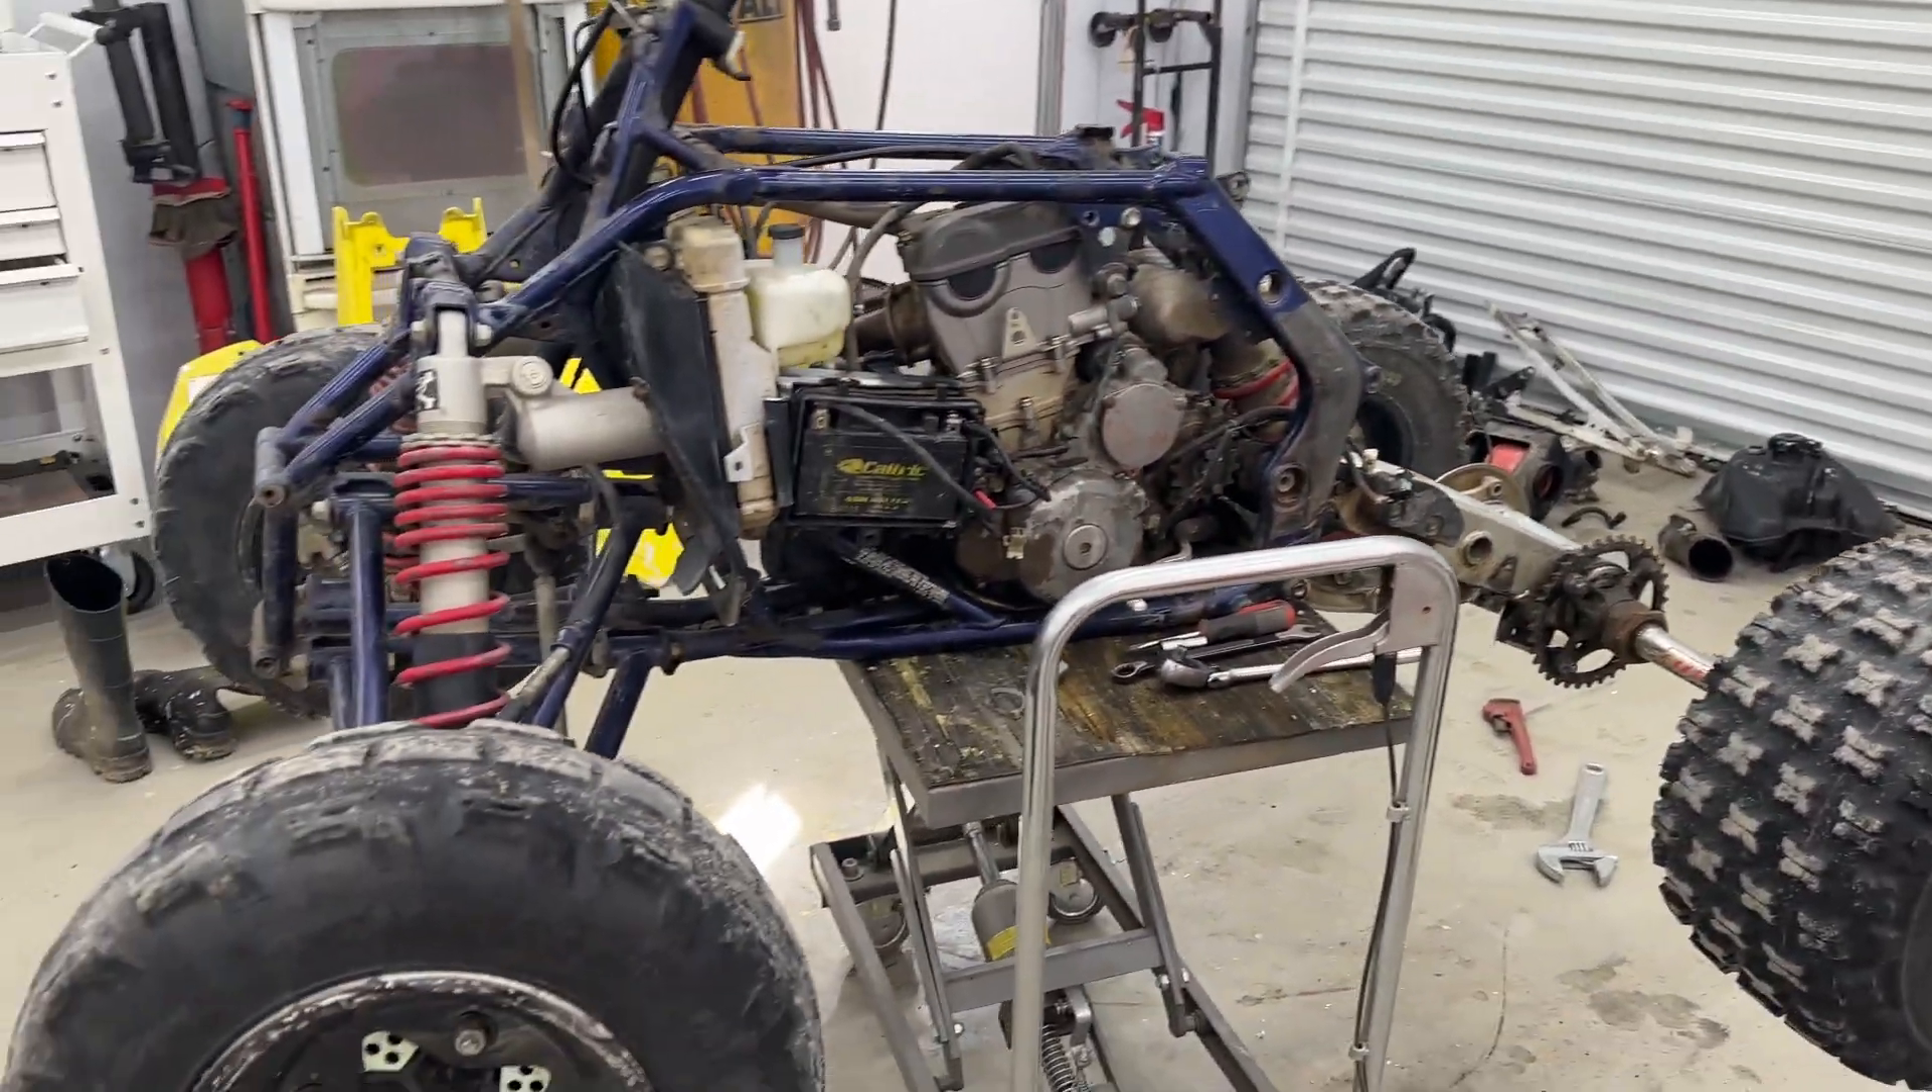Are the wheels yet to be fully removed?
Yes.